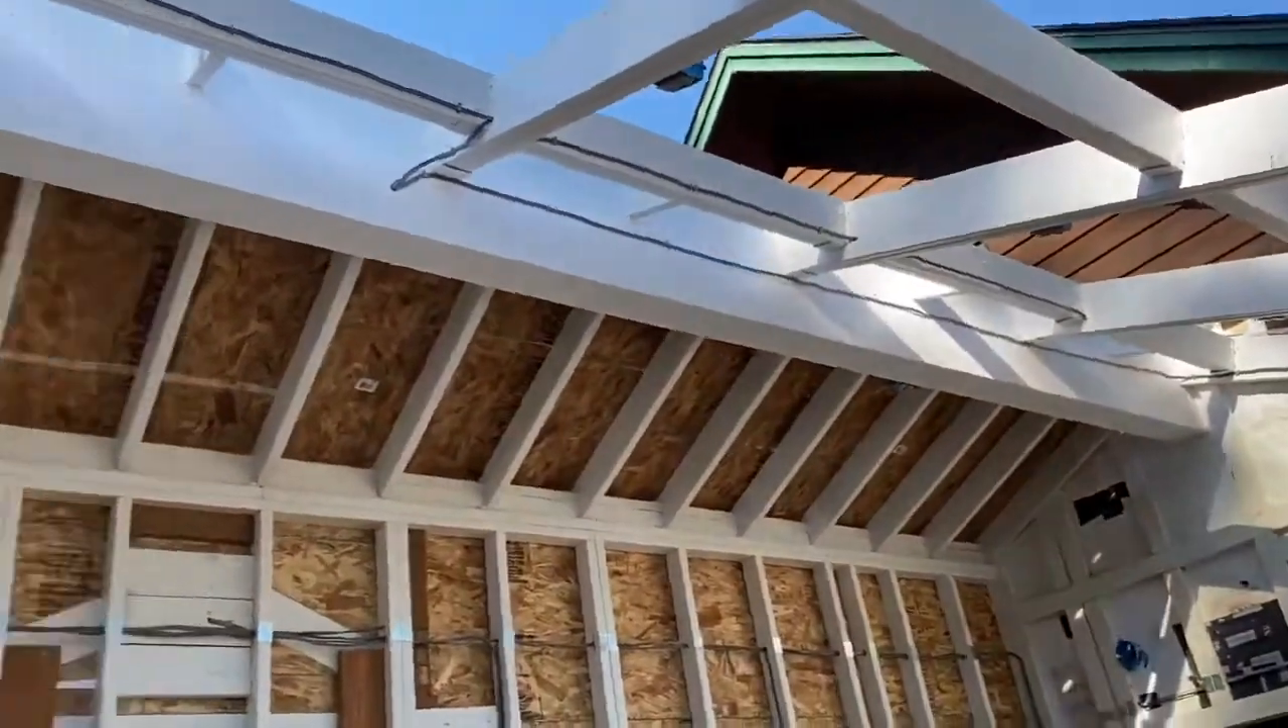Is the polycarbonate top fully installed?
No.